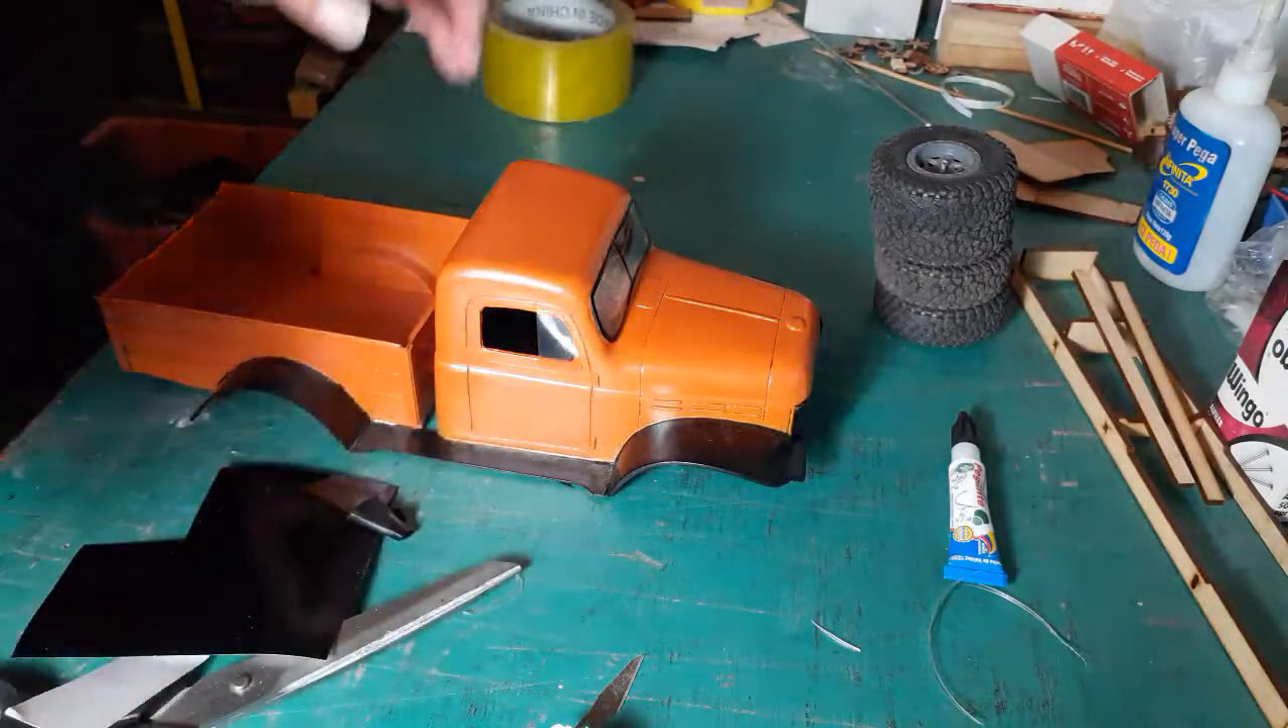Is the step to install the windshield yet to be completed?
No.